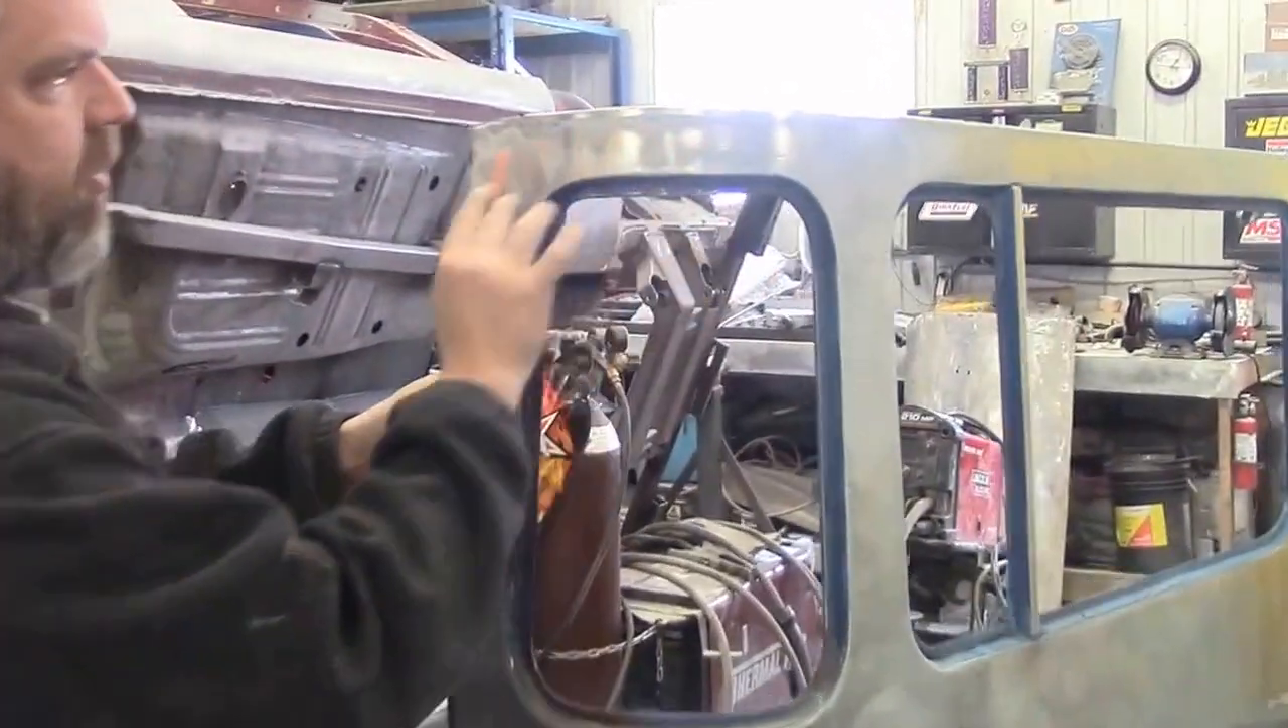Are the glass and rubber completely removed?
Yes.